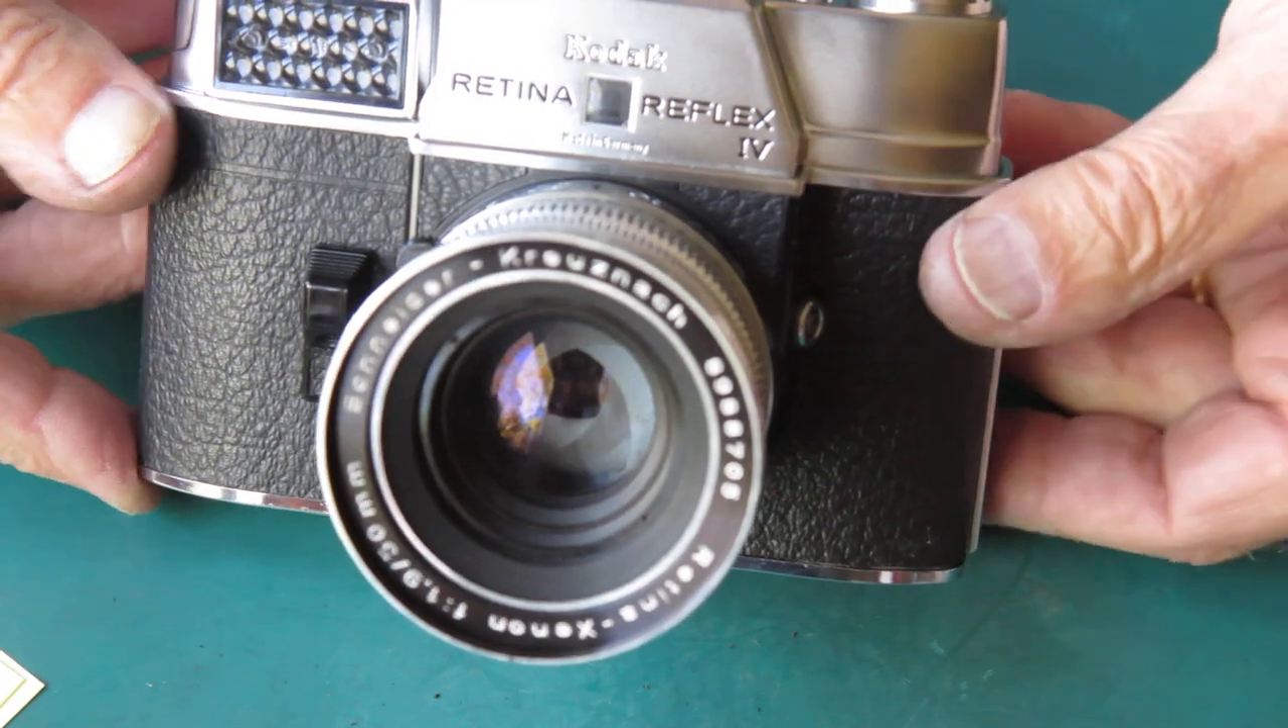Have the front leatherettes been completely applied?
Yes.